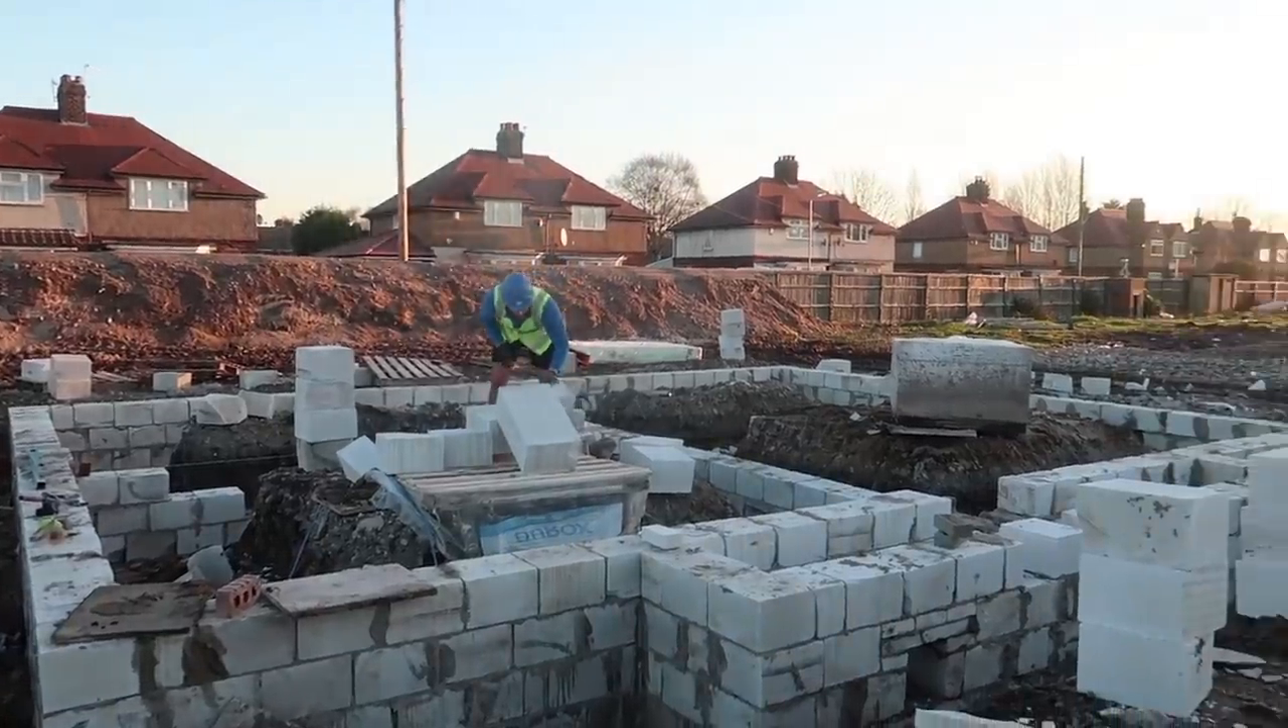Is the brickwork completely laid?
No.